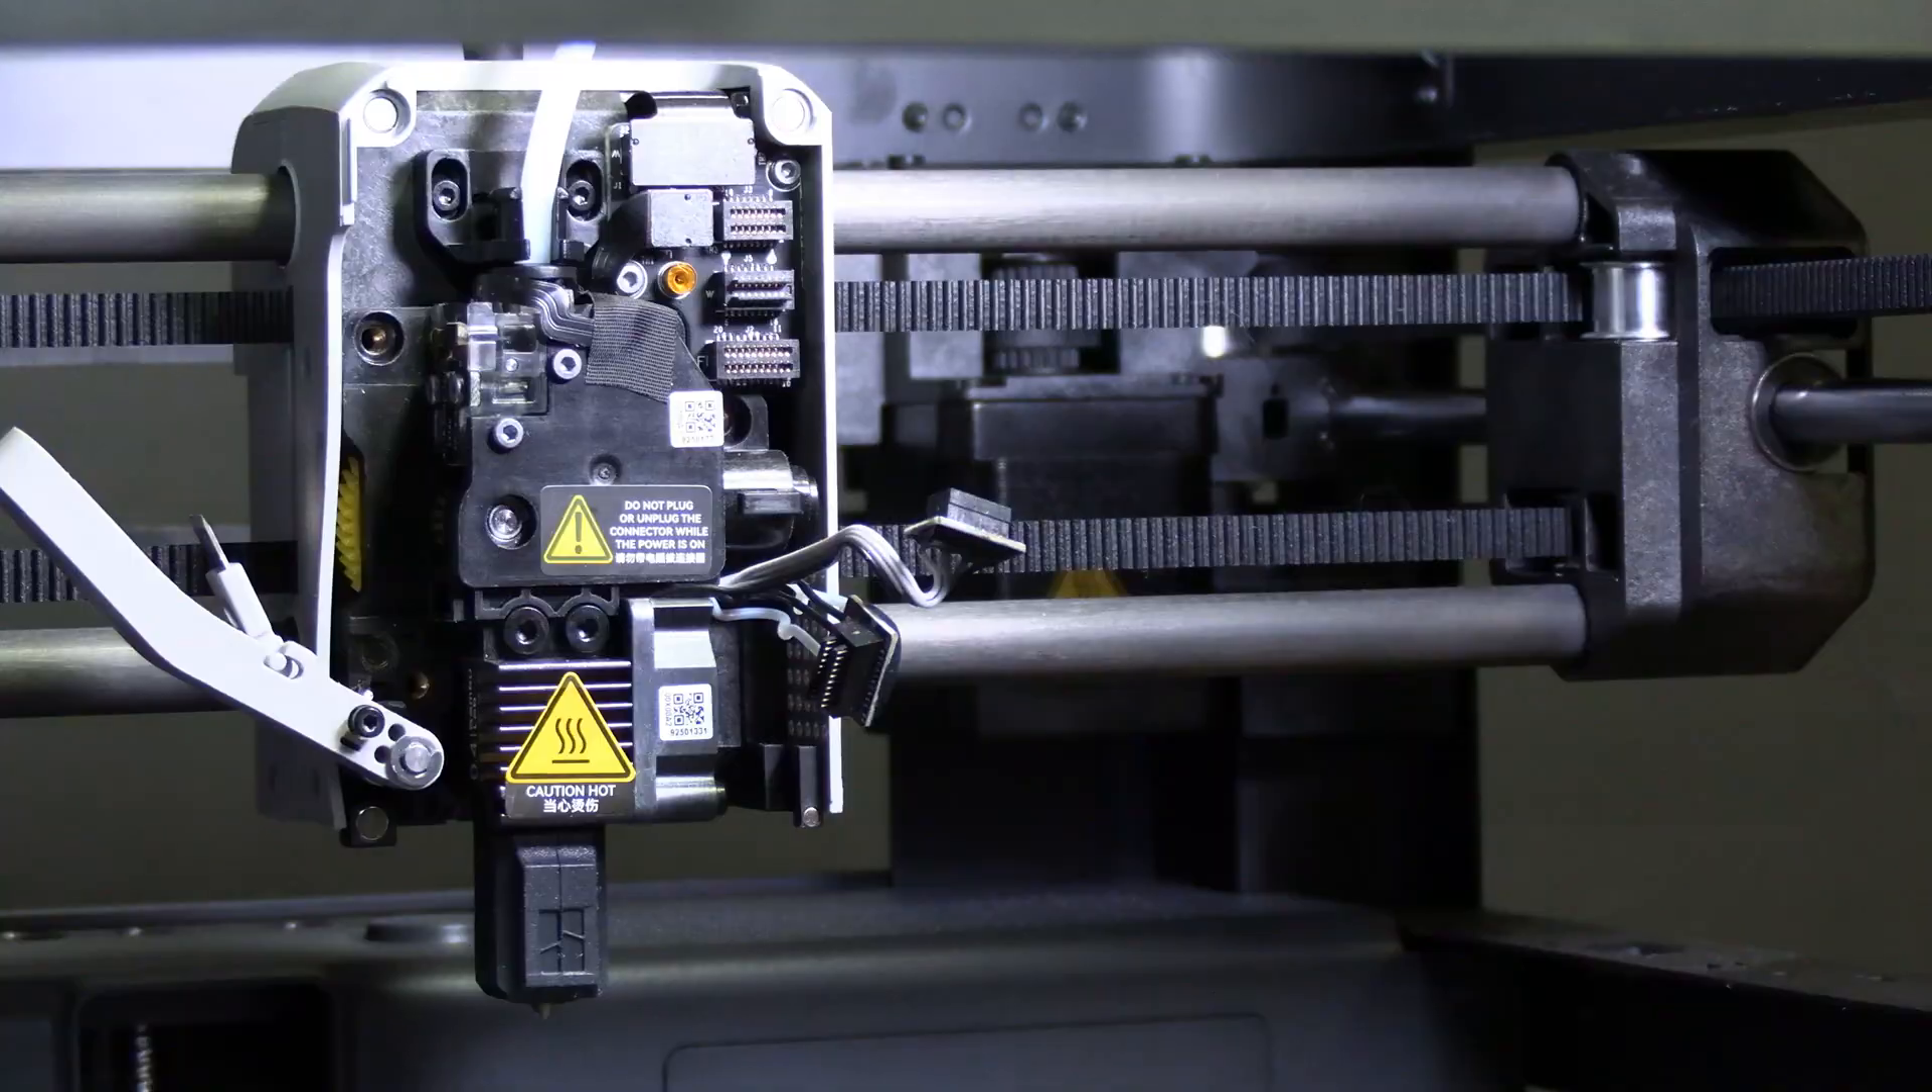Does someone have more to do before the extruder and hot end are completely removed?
Yes.